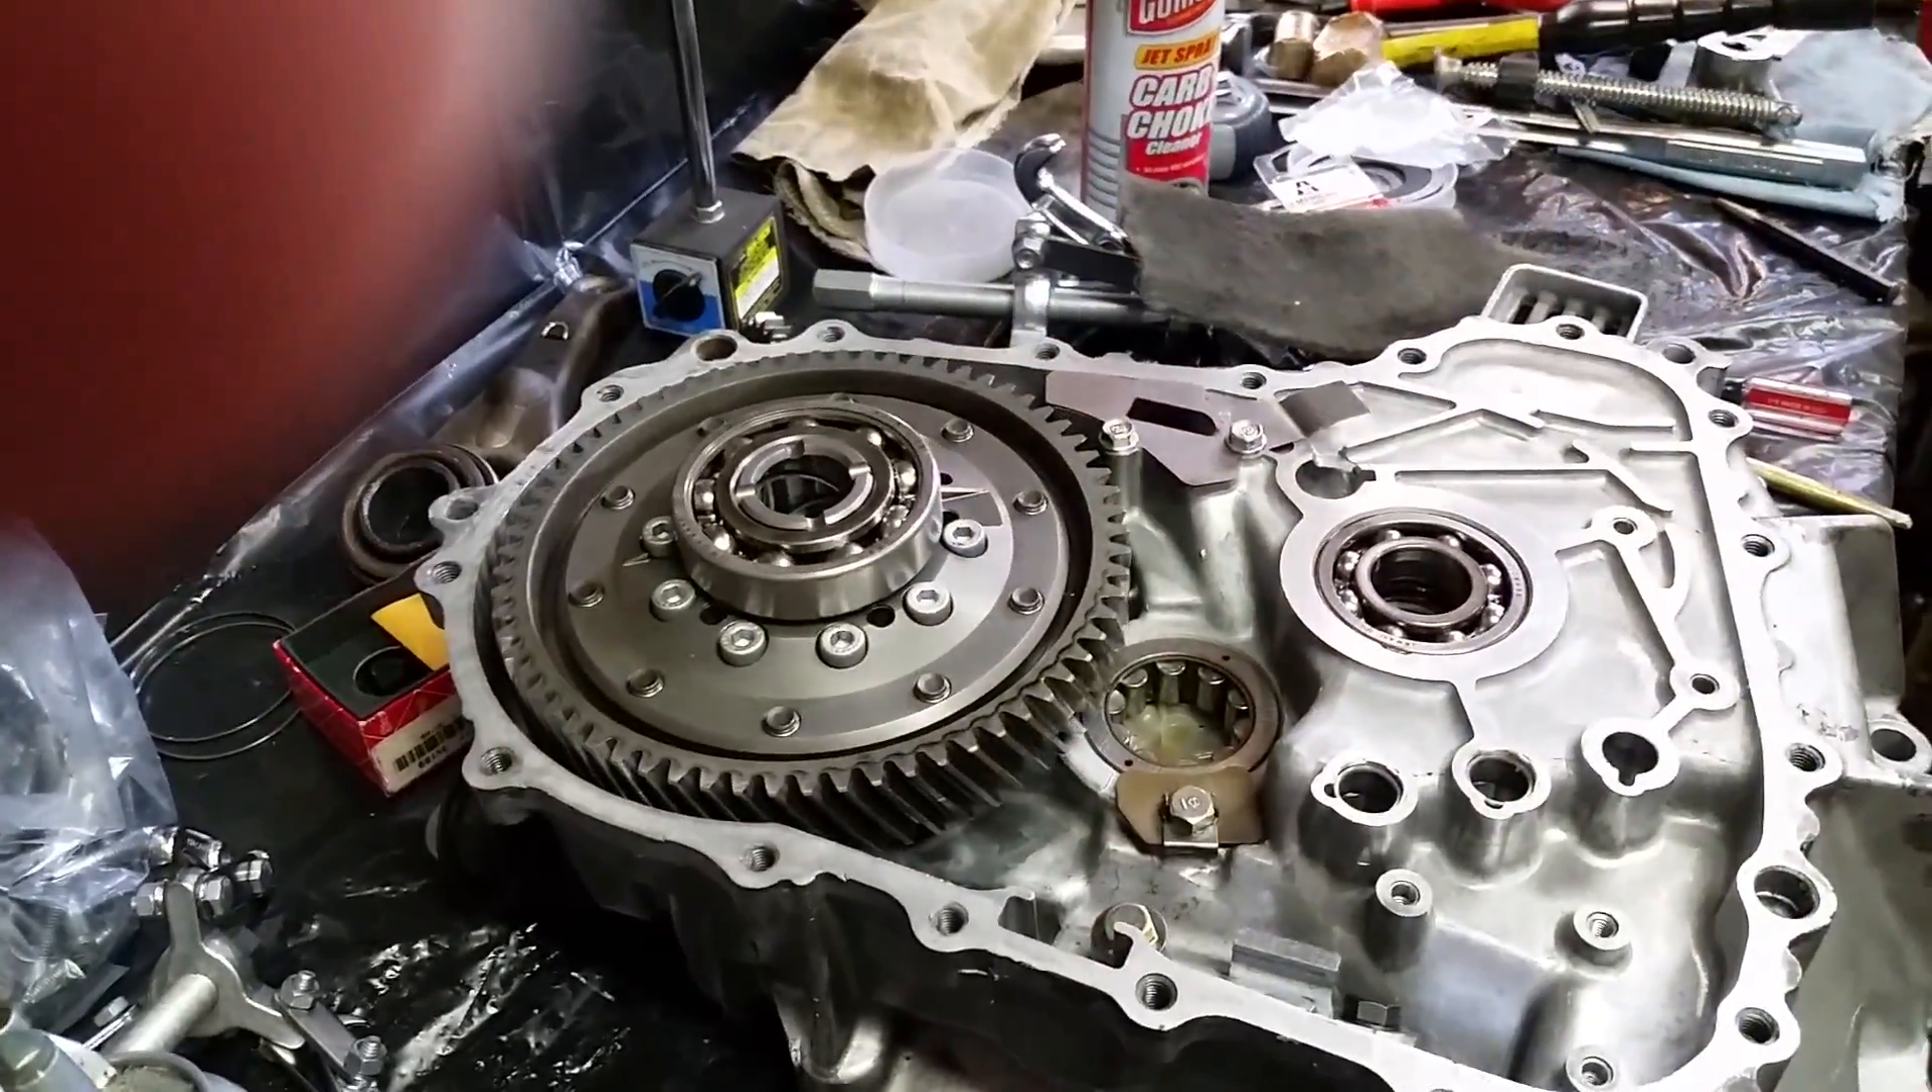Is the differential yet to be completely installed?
No.